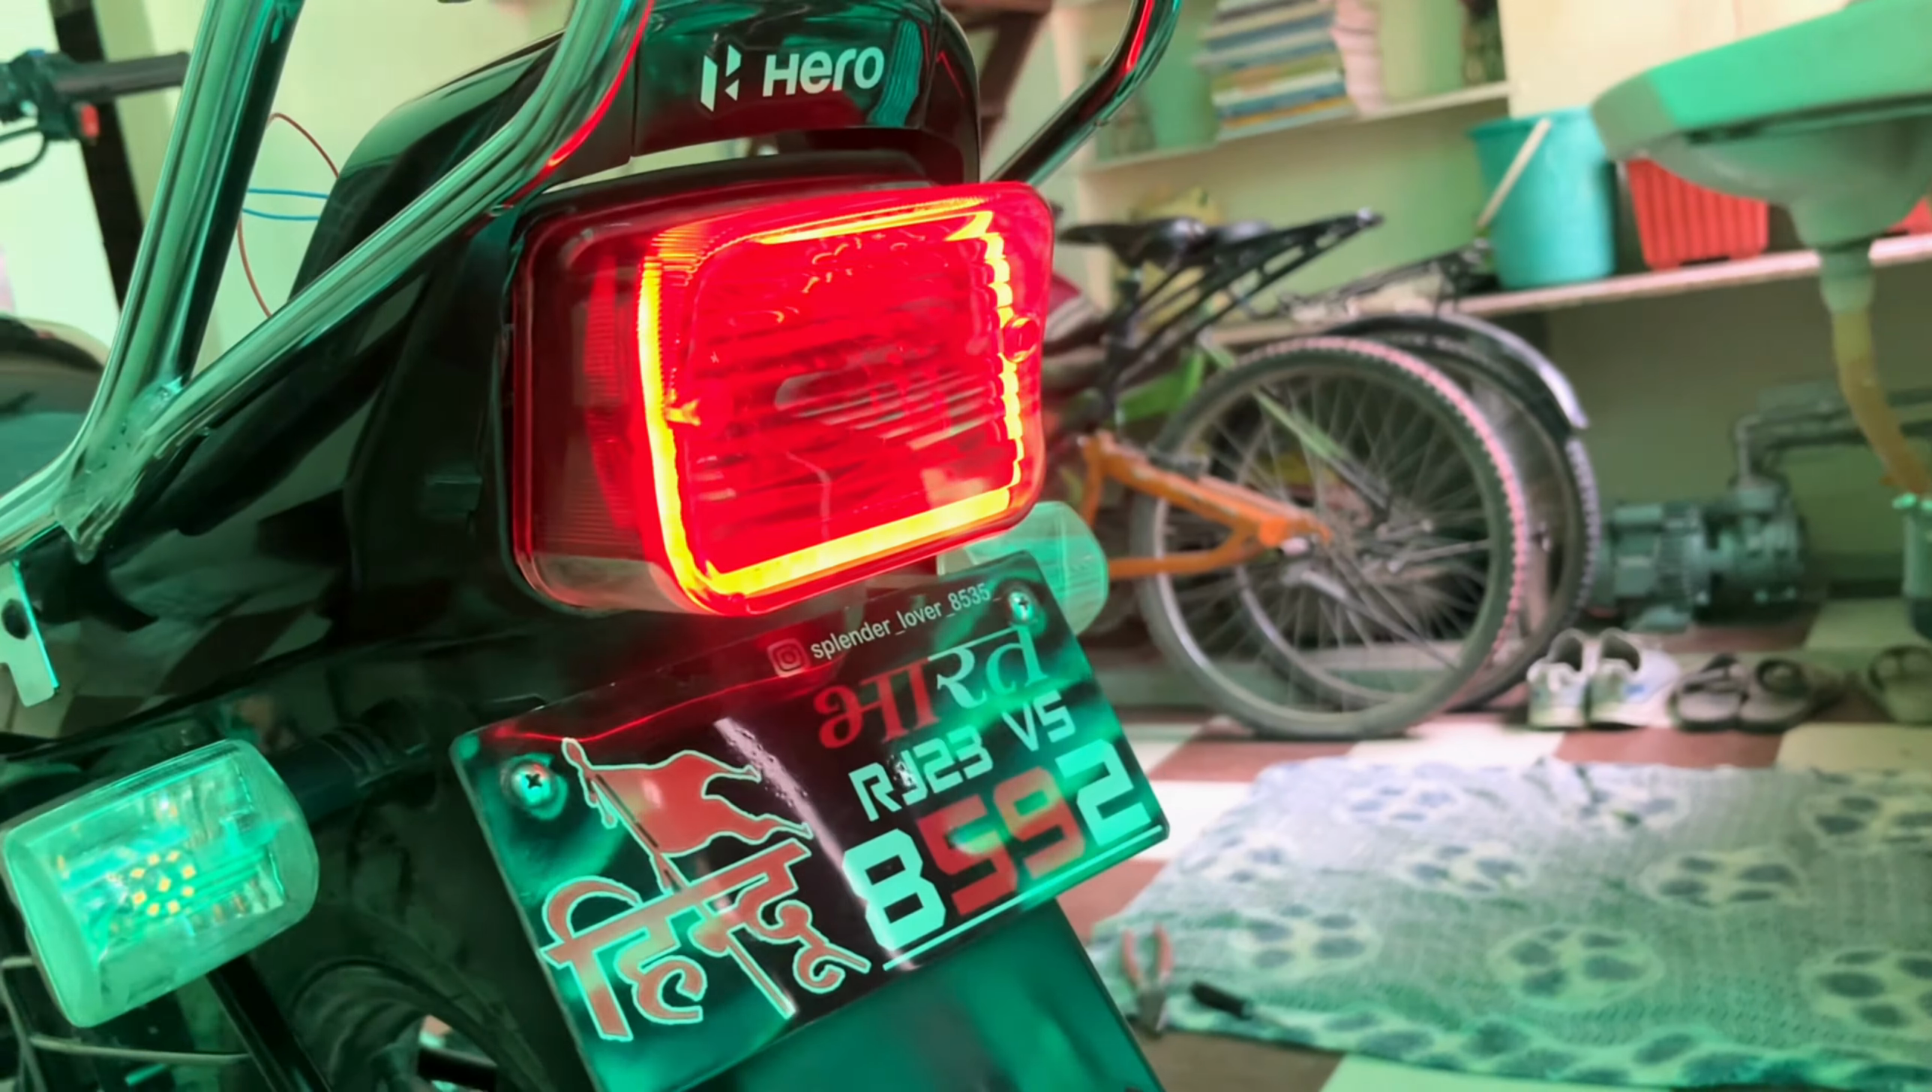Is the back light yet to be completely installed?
No.